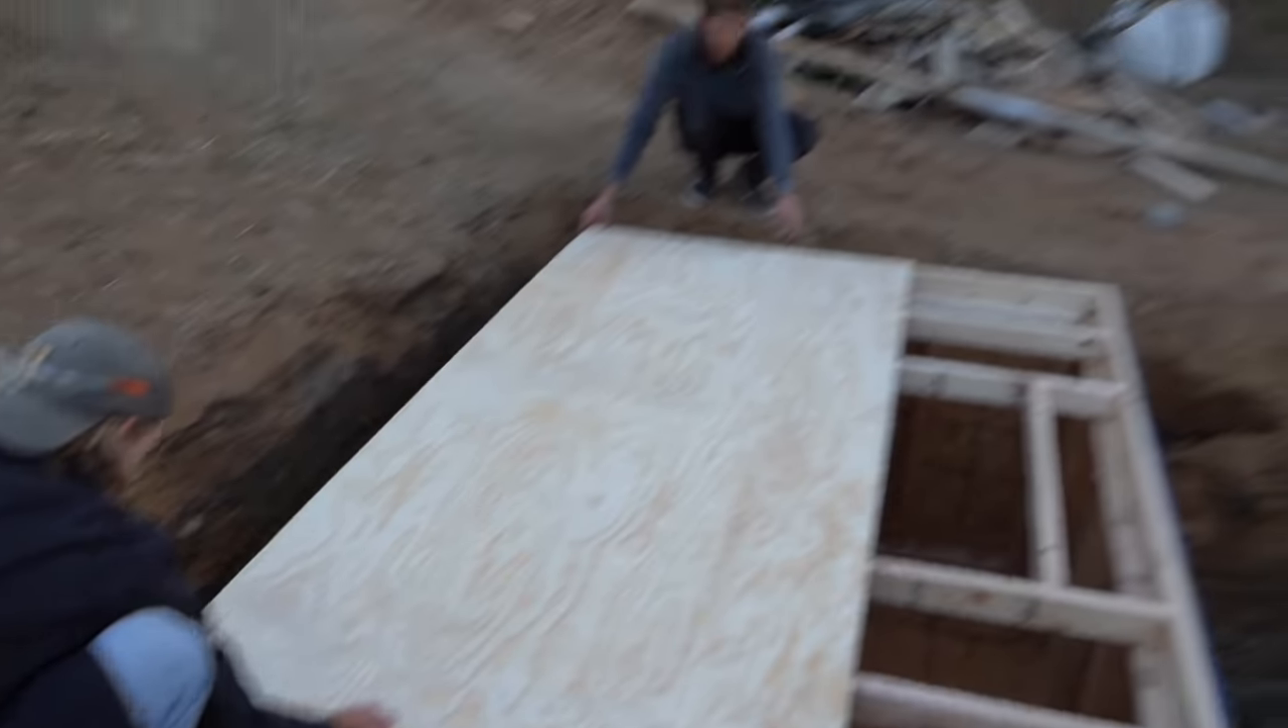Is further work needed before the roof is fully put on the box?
Yes.